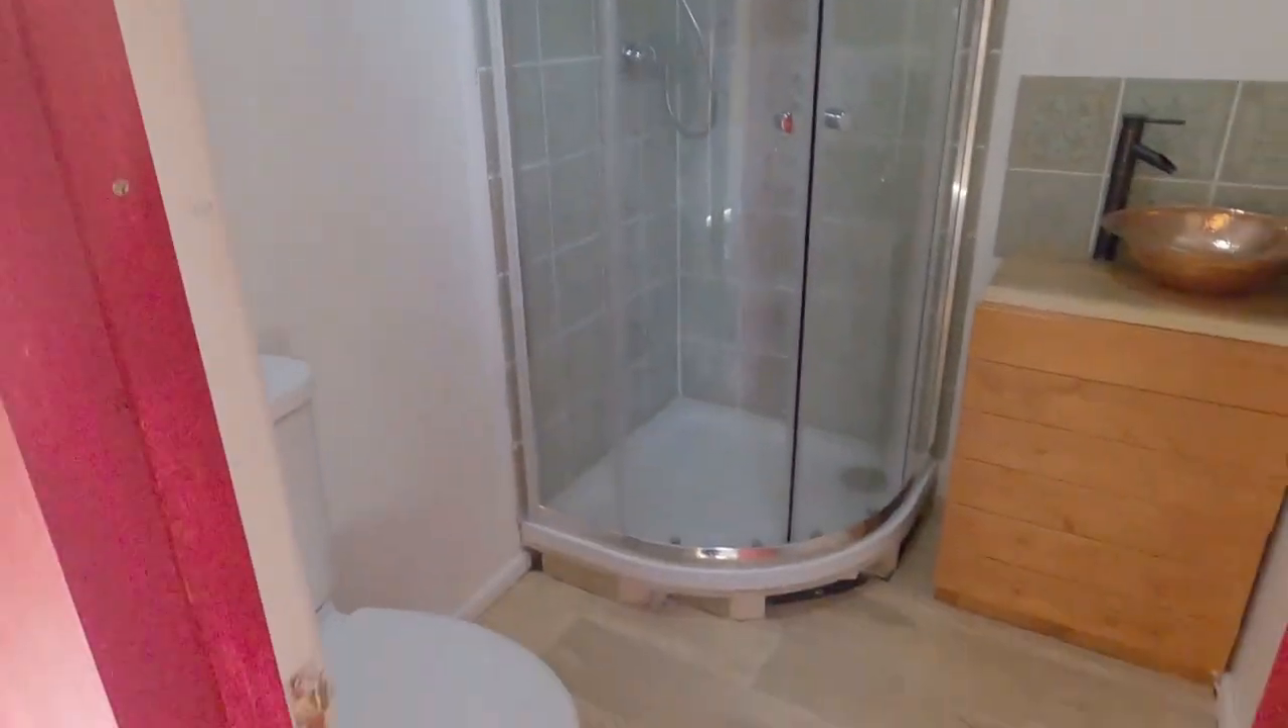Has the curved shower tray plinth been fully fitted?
No.